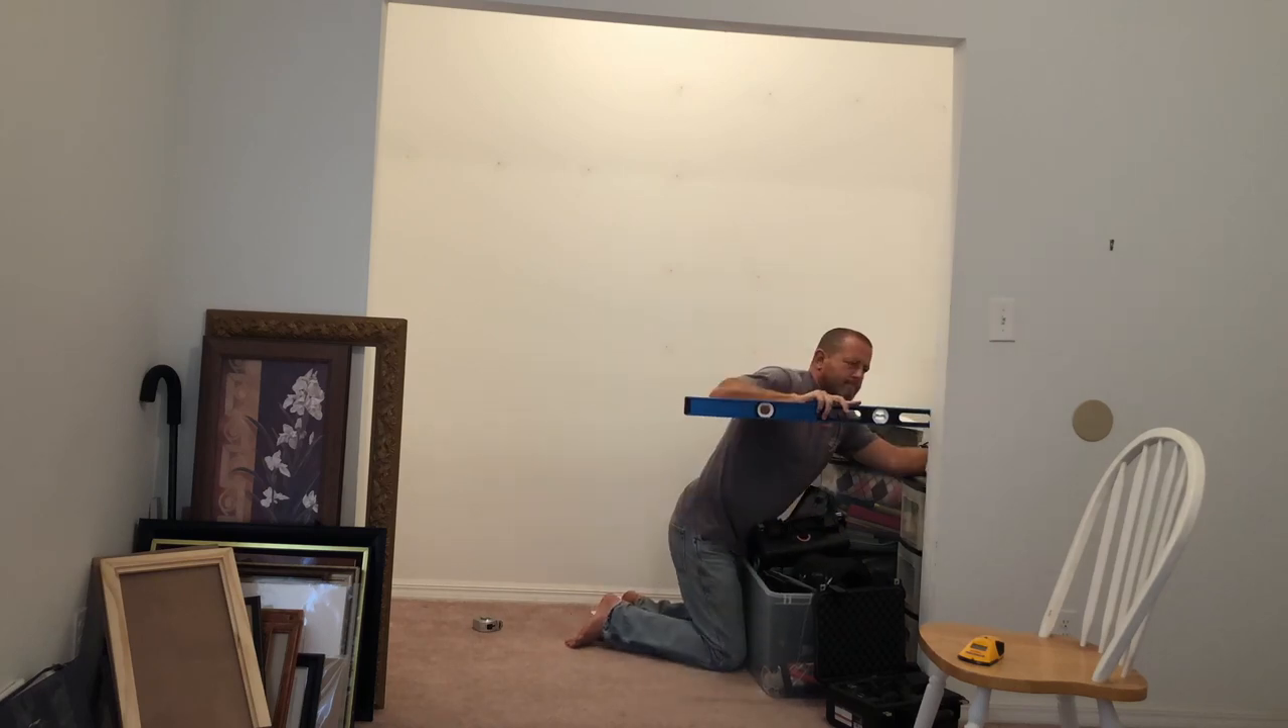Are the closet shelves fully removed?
Yes.